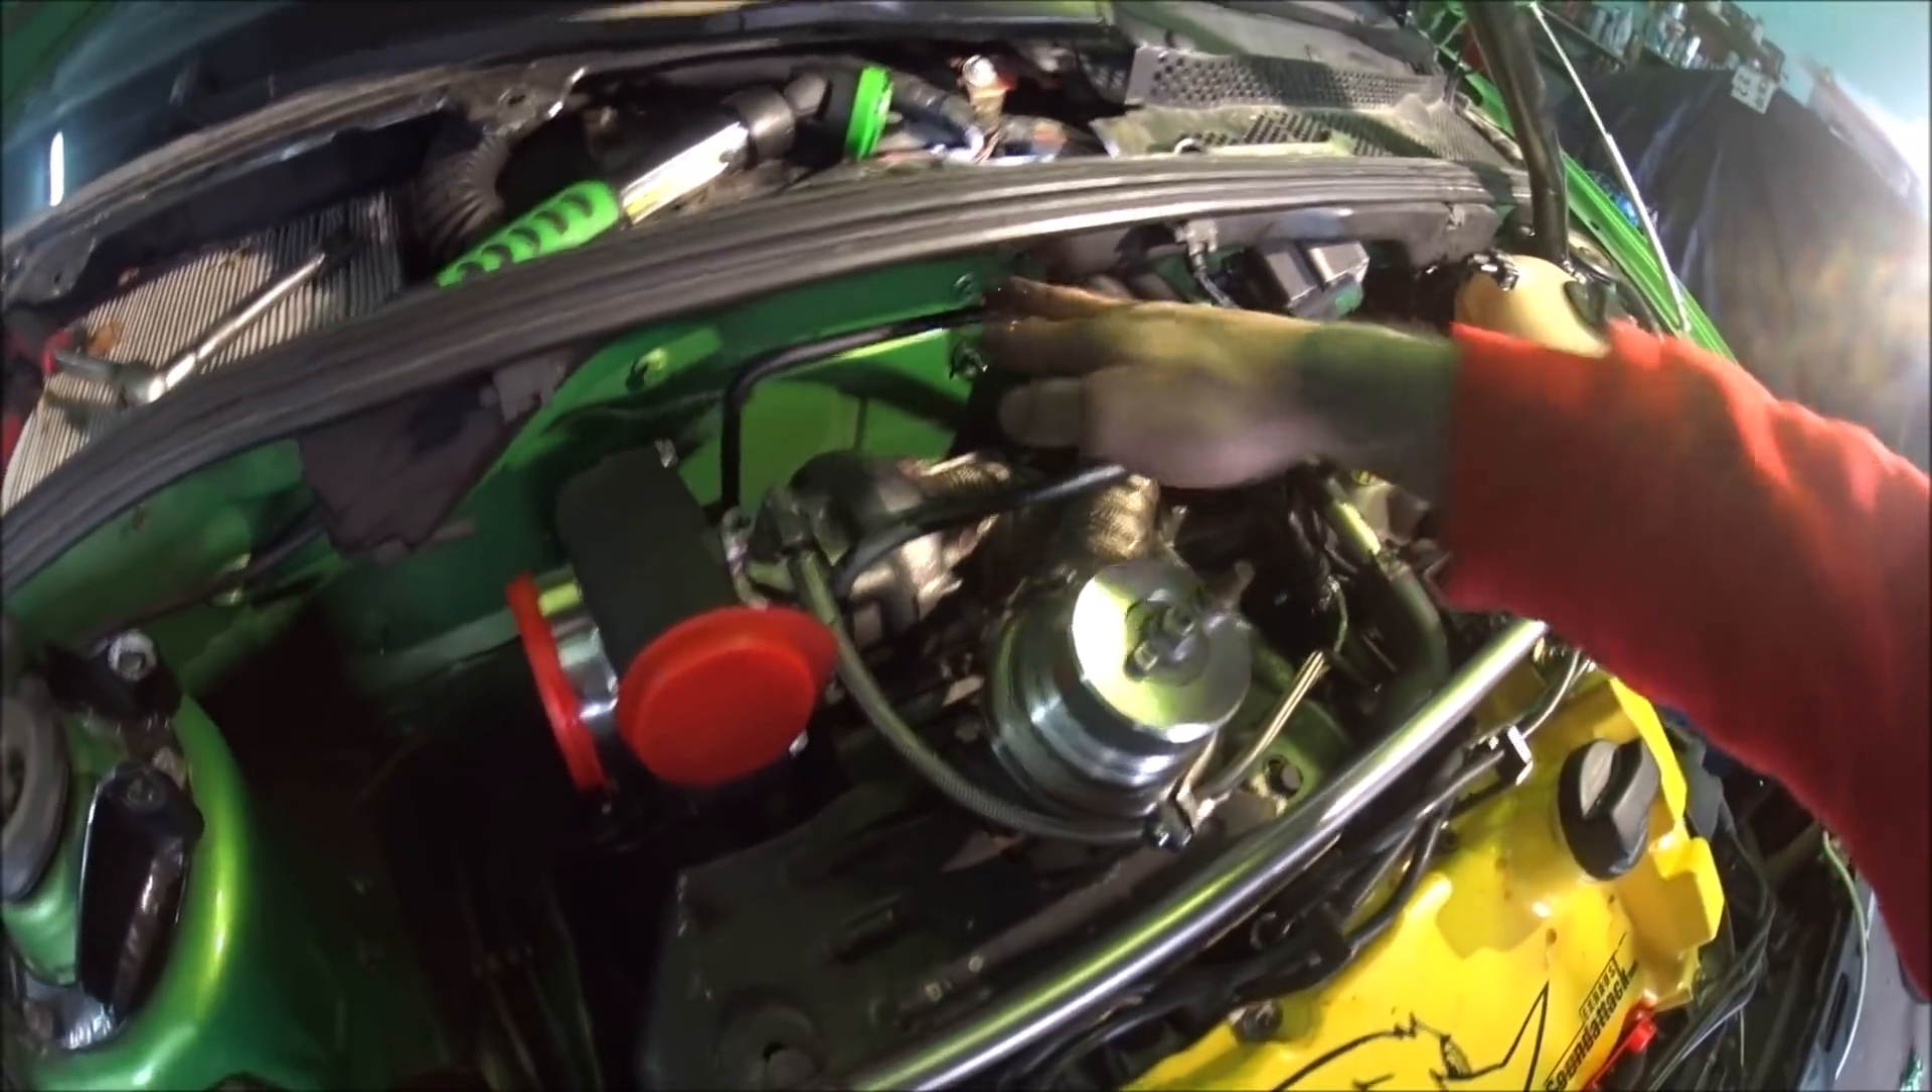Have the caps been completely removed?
No.